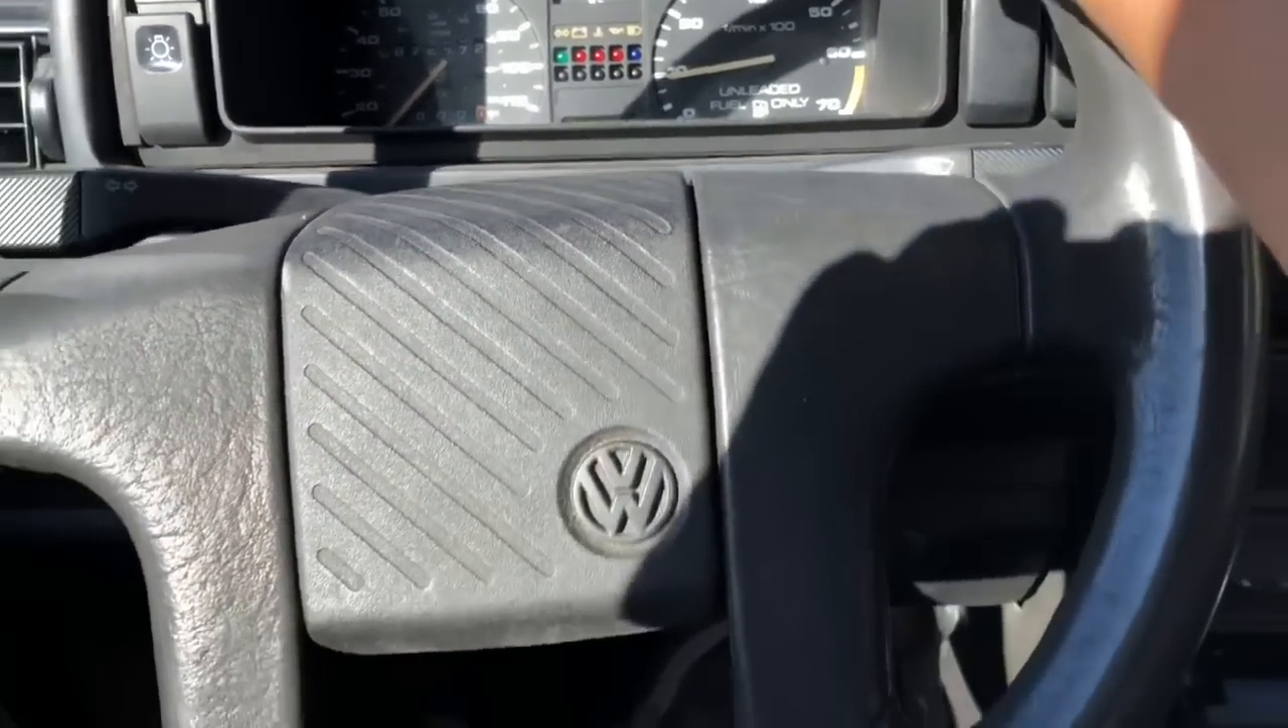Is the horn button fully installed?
Yes.